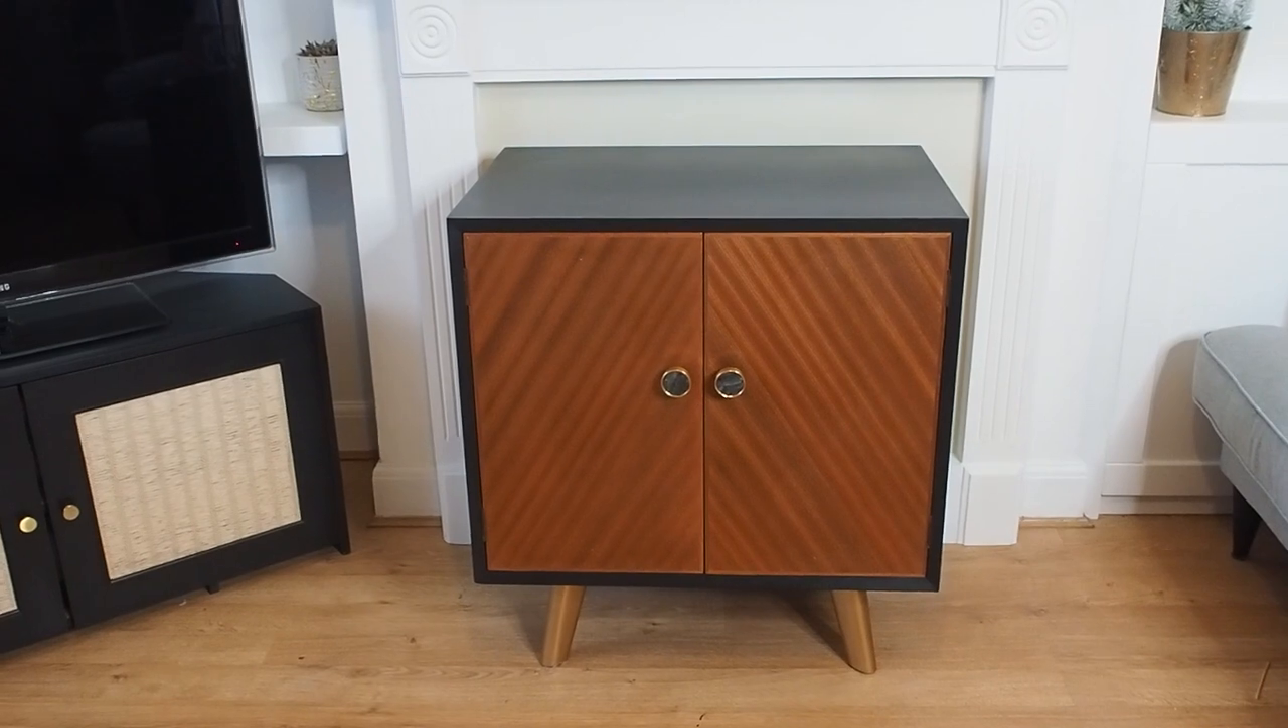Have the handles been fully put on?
Yes.